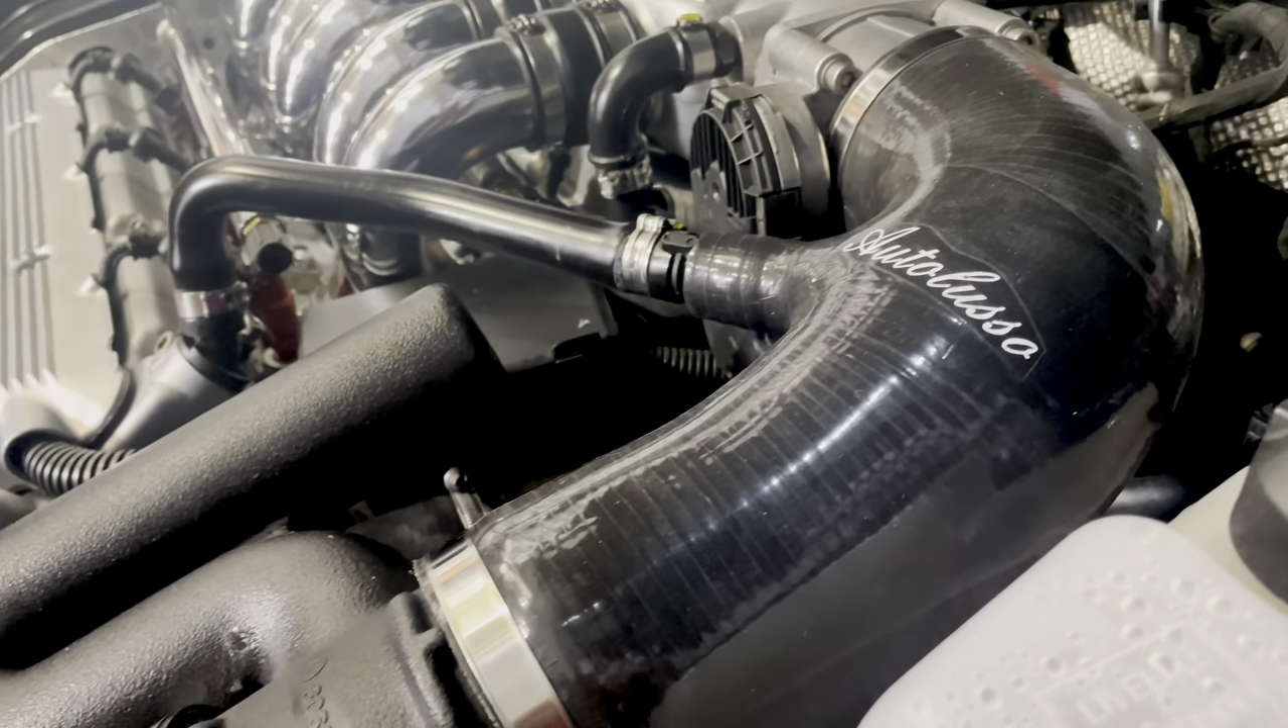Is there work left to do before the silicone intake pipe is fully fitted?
No.